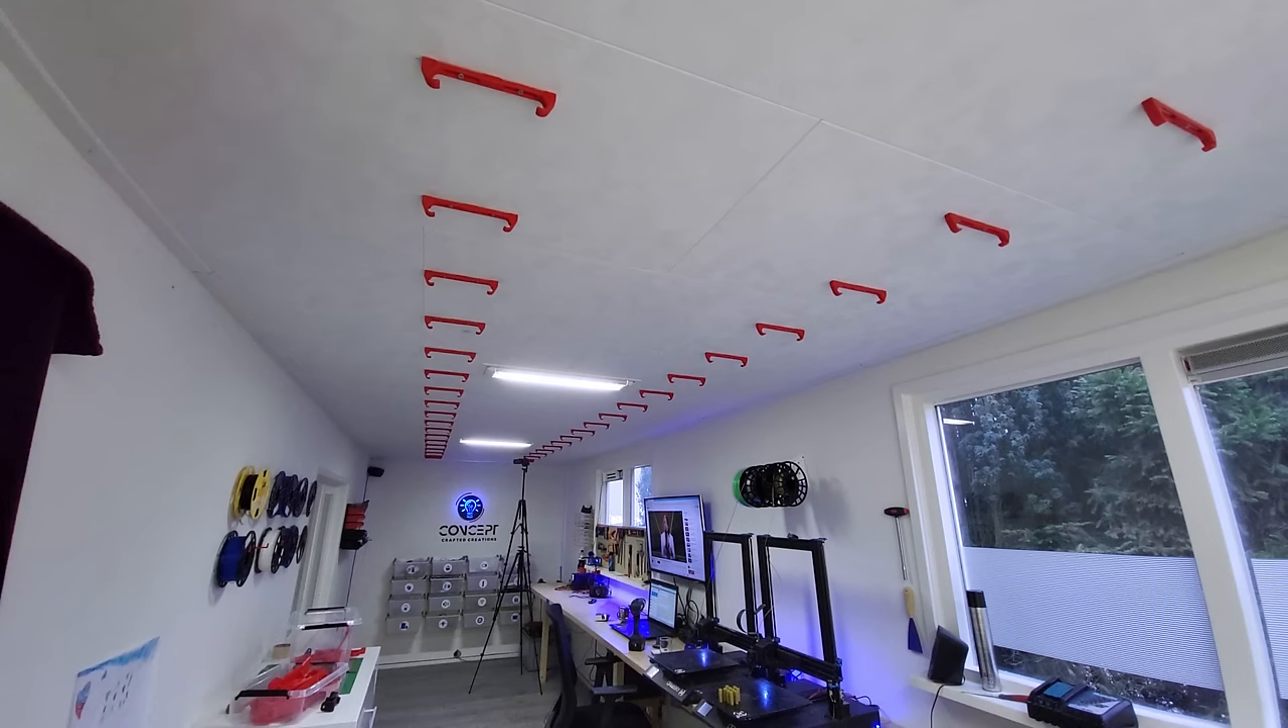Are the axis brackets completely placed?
Yes.